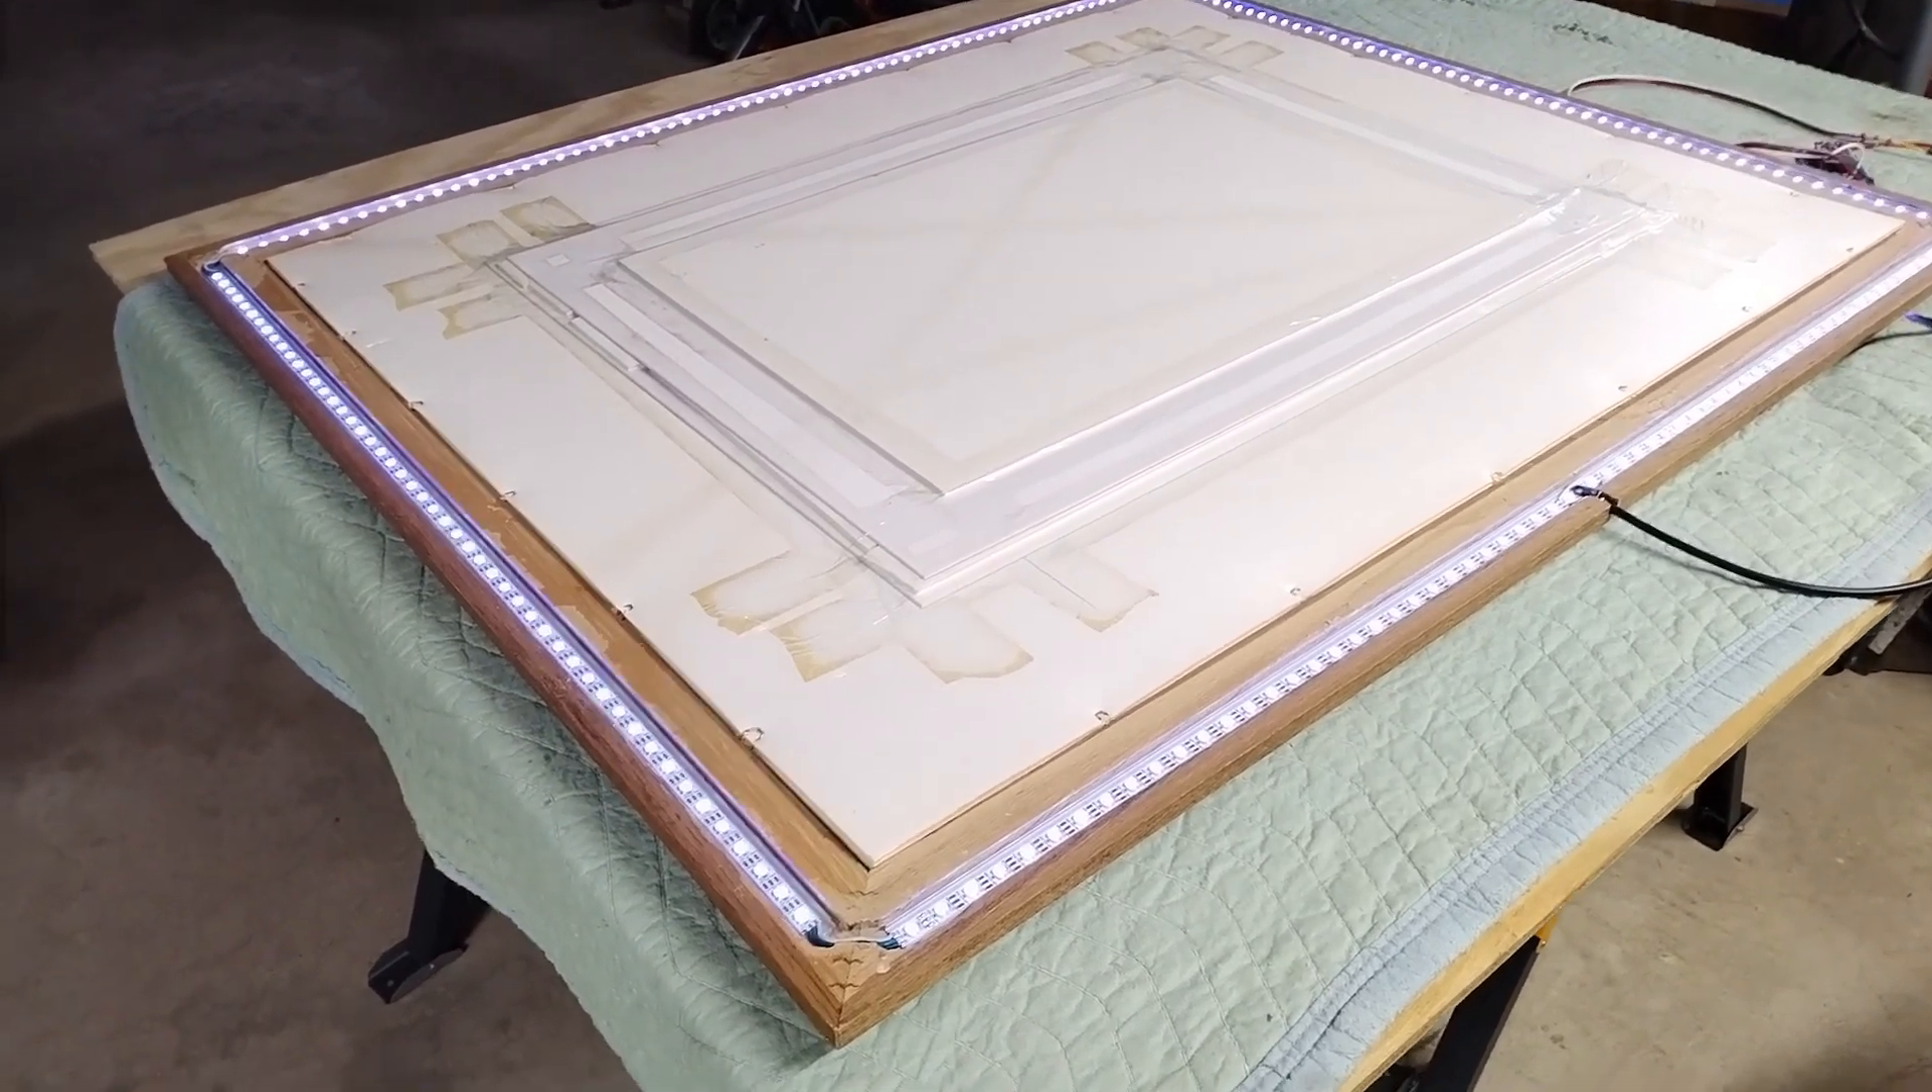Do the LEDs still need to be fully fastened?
No.